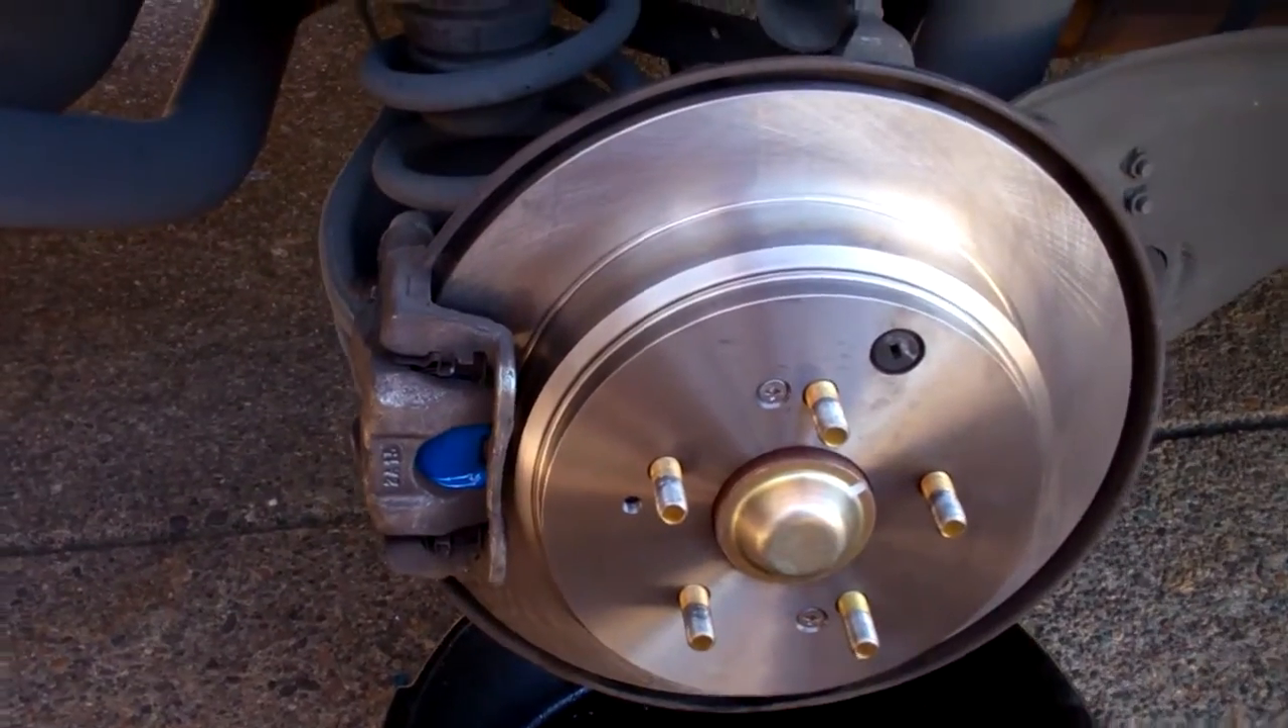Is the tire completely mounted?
No.